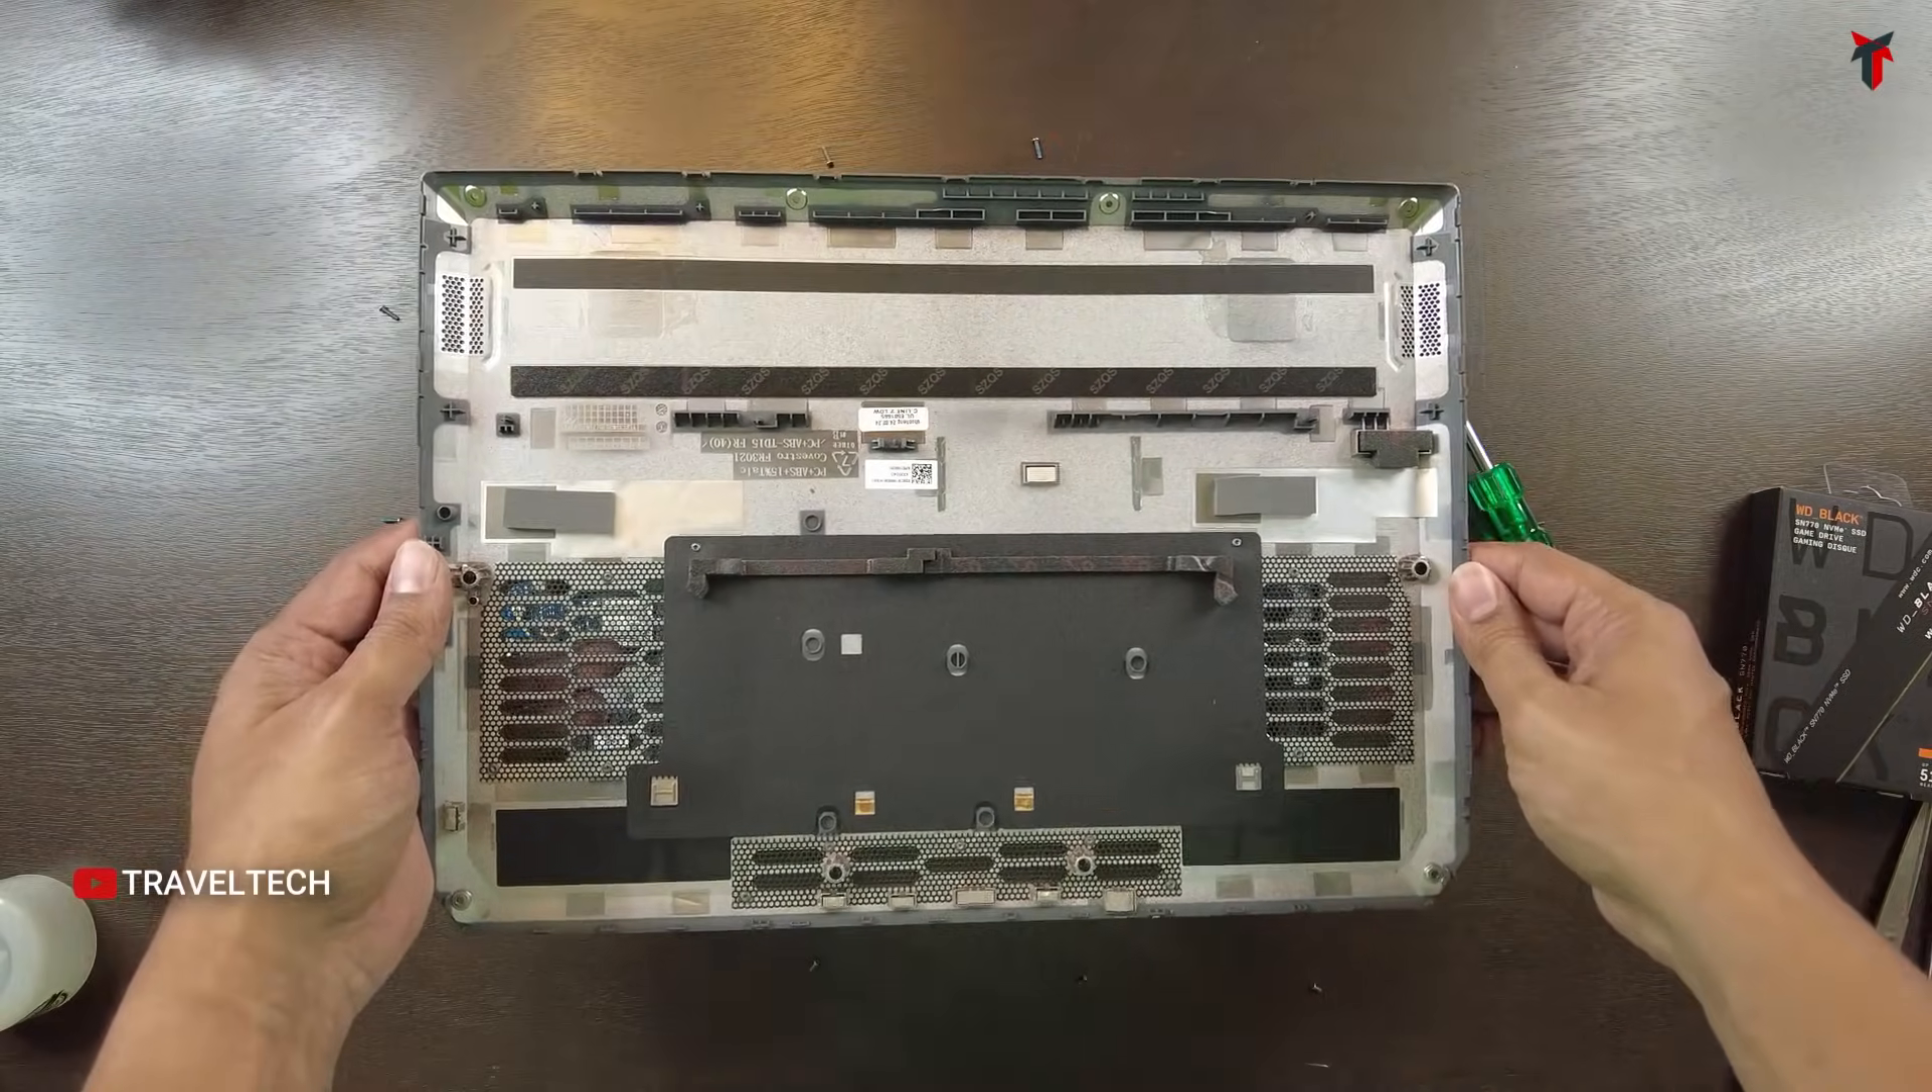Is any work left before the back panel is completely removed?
No.